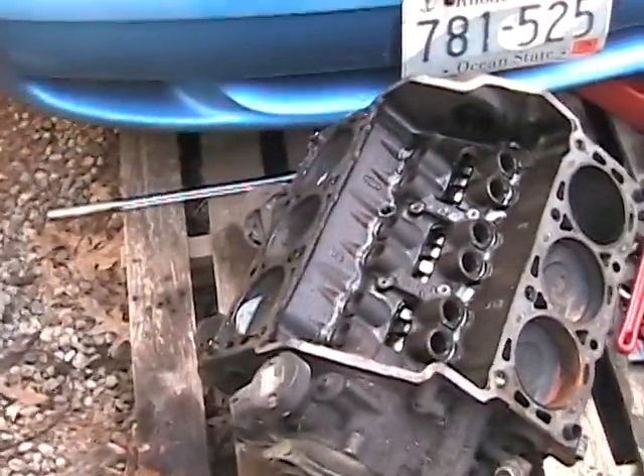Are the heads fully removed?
Yes.